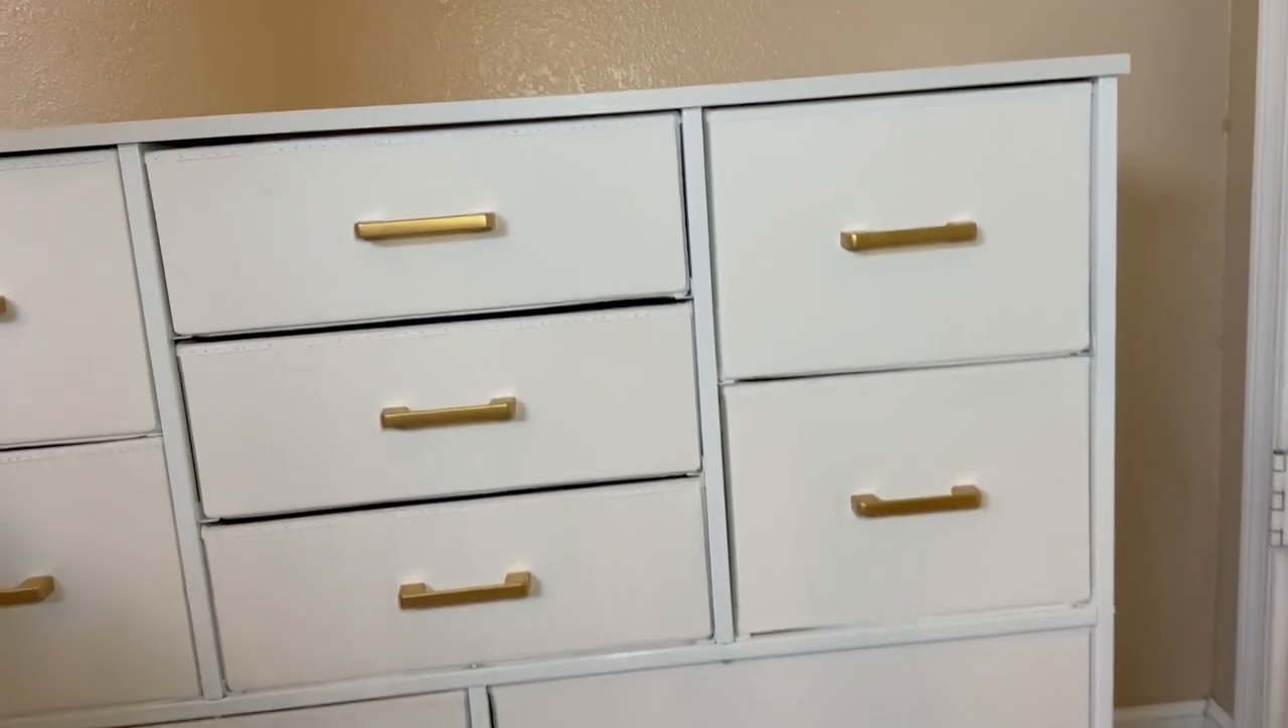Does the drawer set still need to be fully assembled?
No.